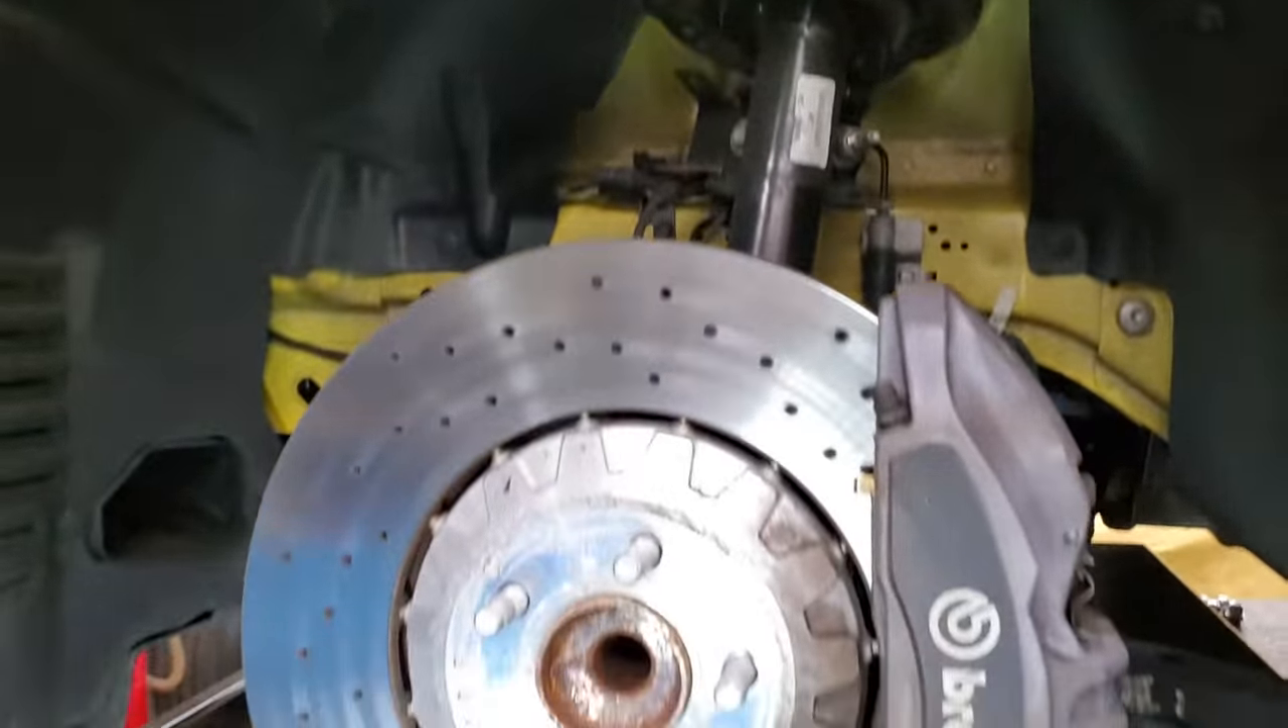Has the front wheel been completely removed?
Yes.